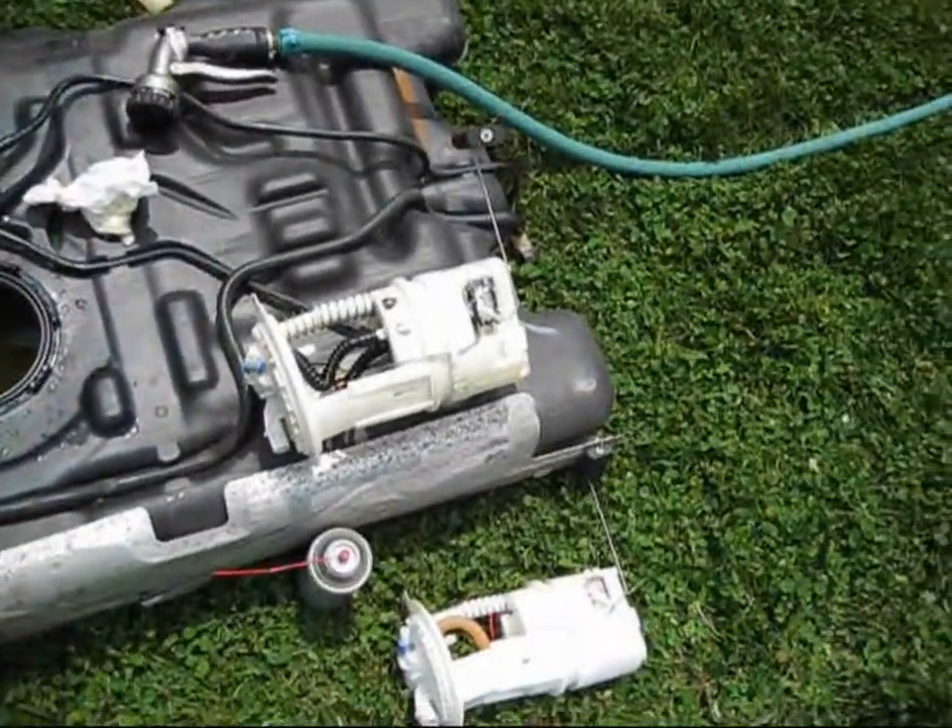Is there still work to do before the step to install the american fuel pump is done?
Yes.